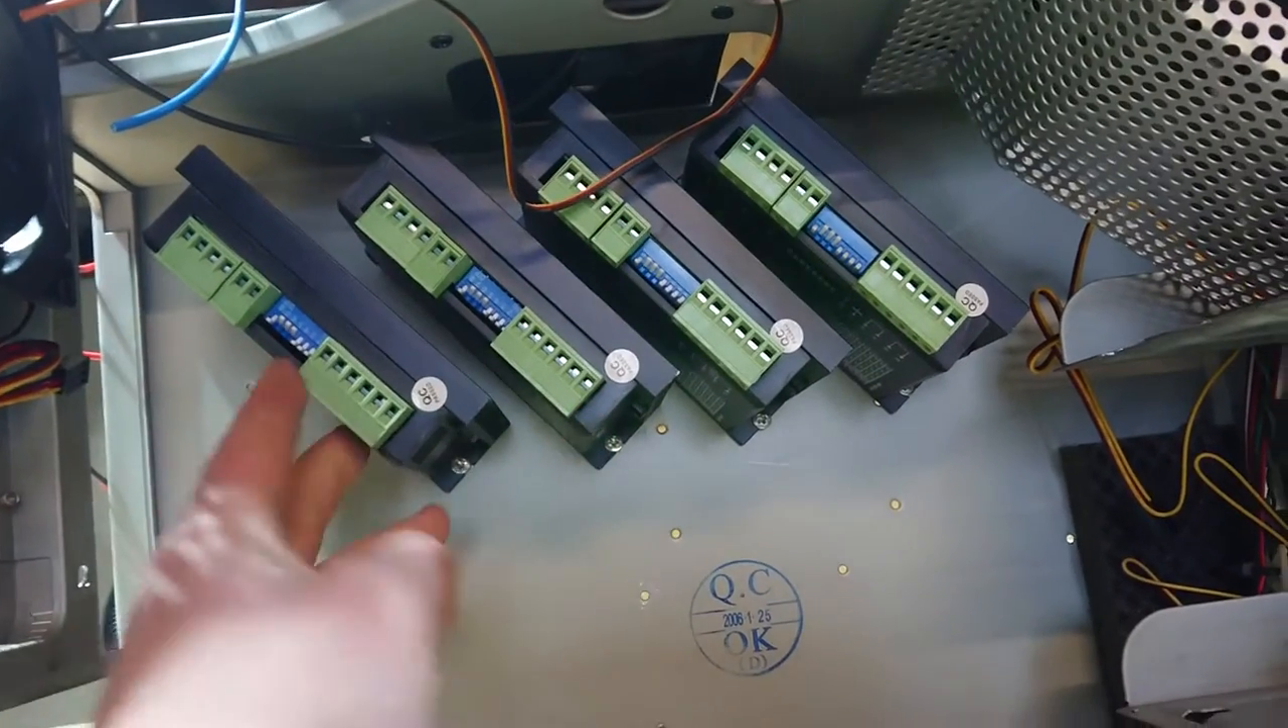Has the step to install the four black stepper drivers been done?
Yes.